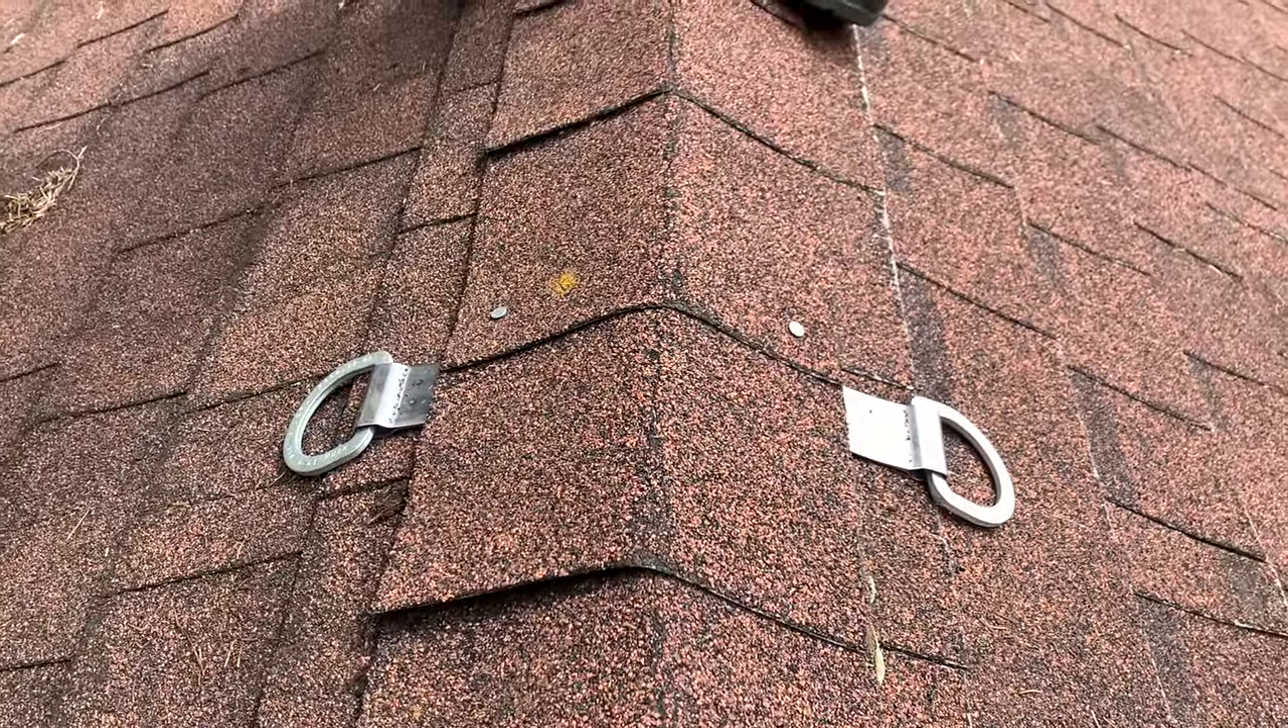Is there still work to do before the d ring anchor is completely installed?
No.